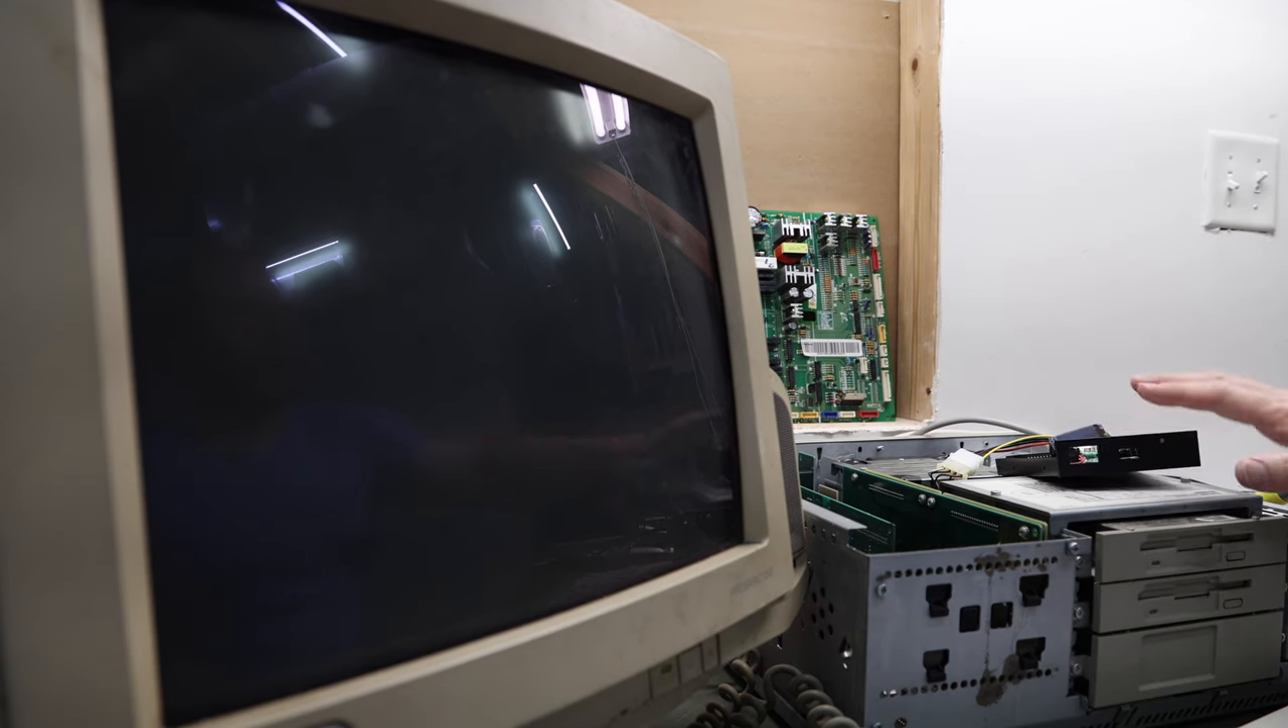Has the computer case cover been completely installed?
No.